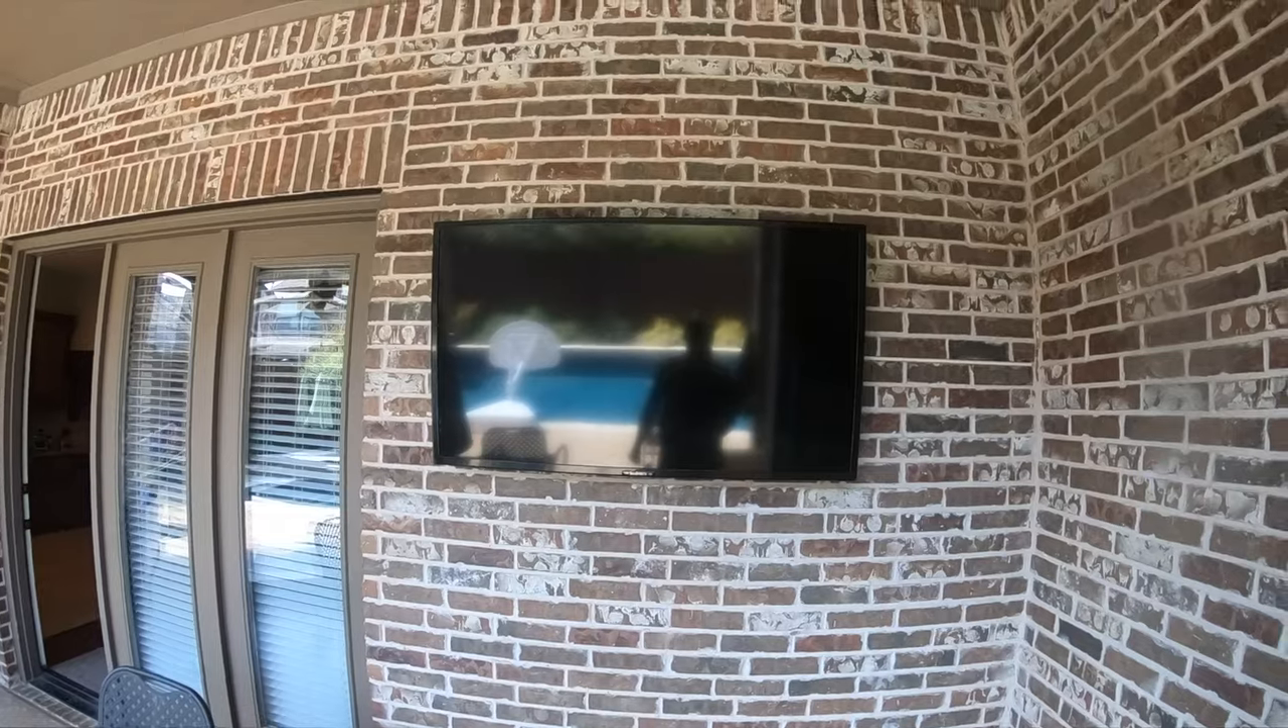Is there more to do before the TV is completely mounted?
No.